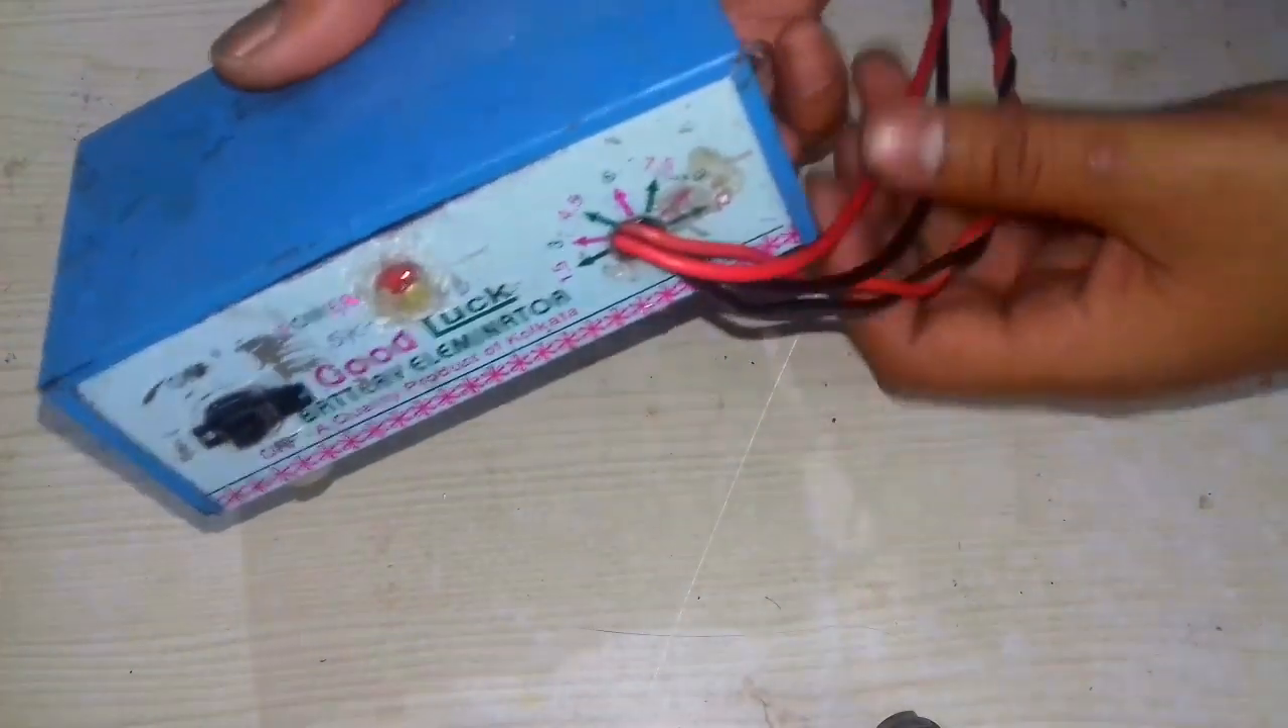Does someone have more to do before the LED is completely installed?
No.